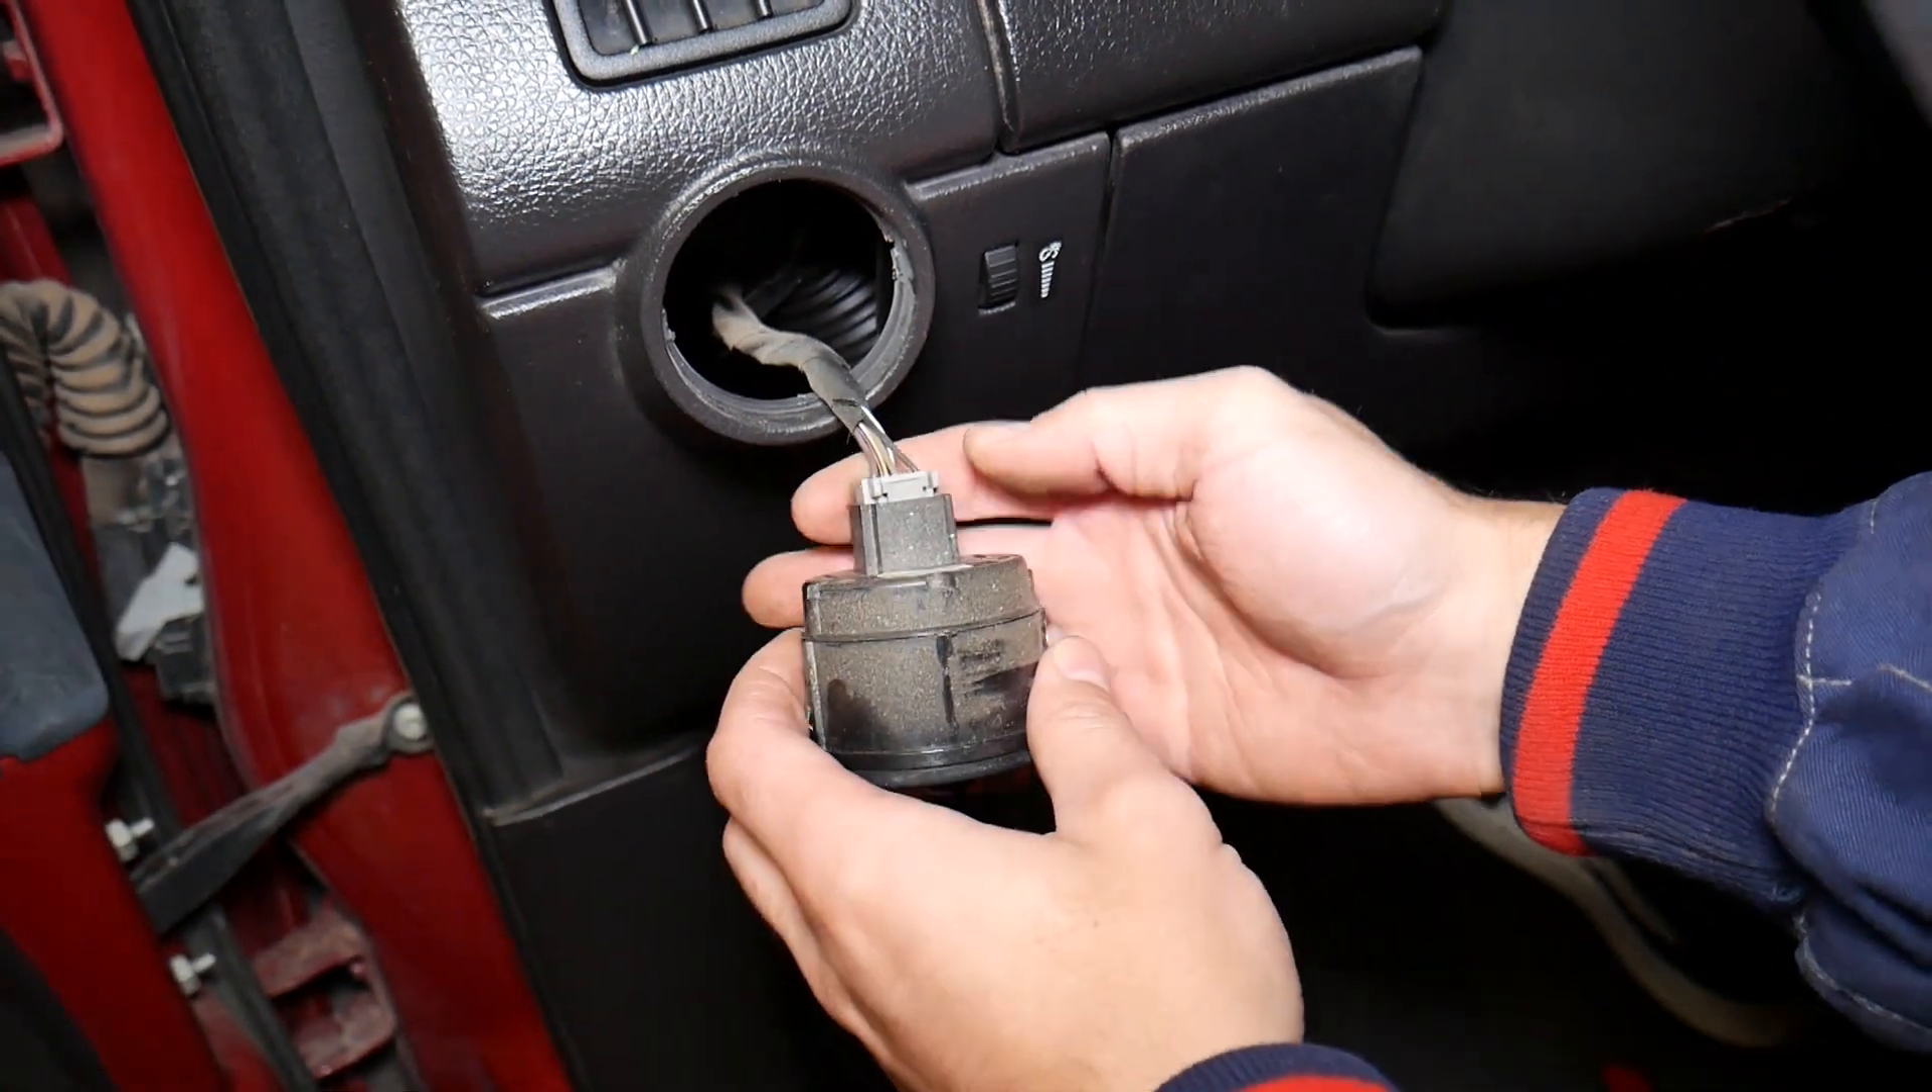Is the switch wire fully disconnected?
No.